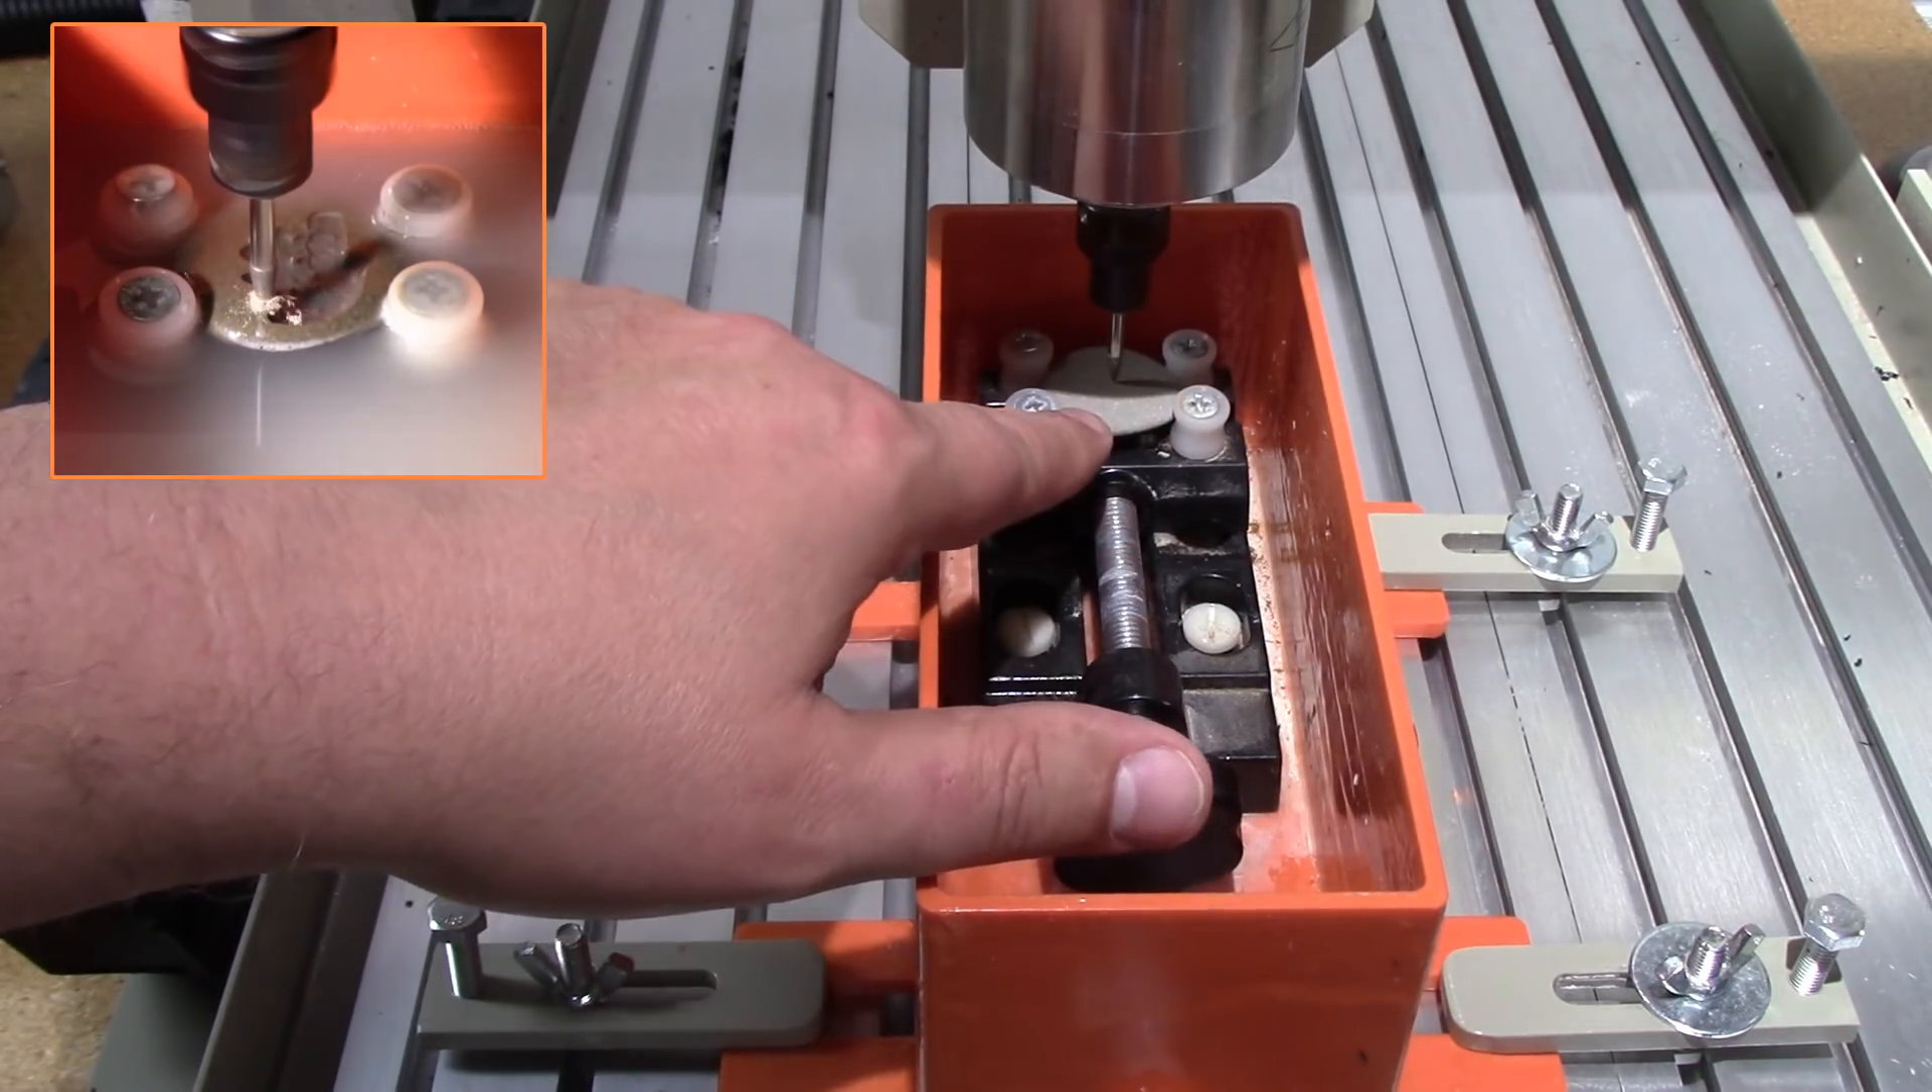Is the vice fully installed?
Yes.